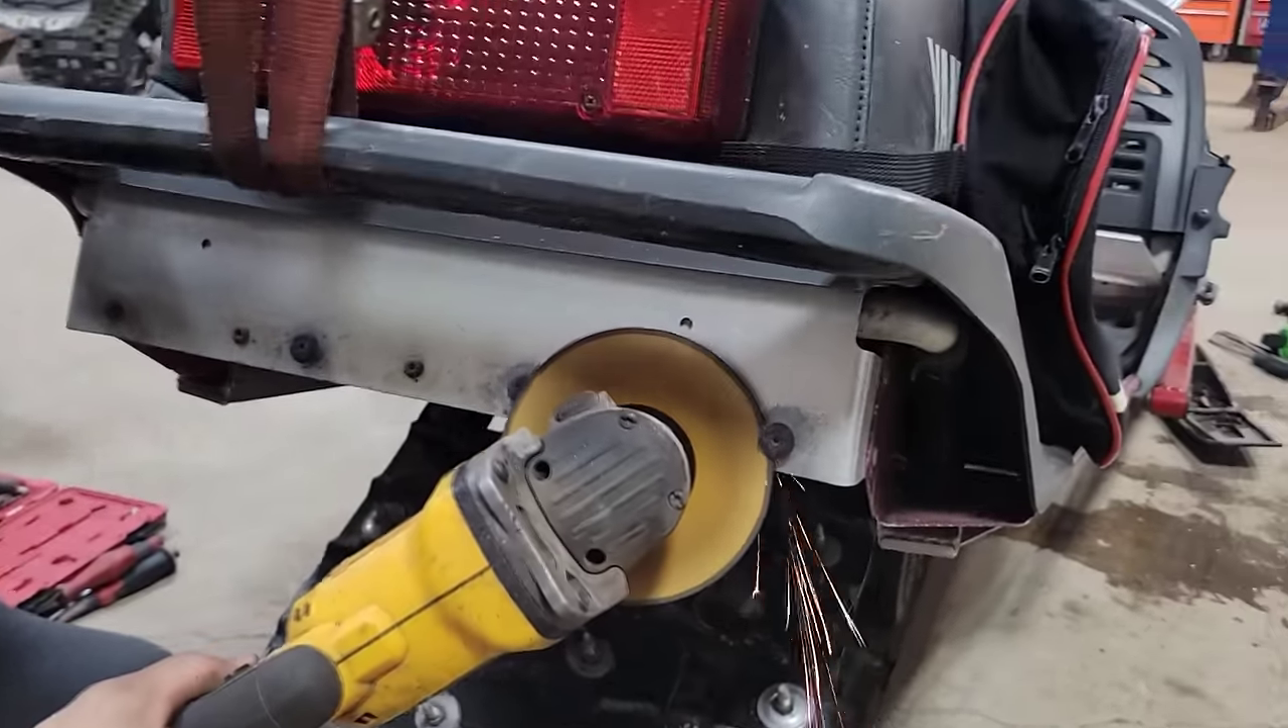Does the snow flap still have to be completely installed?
Yes.